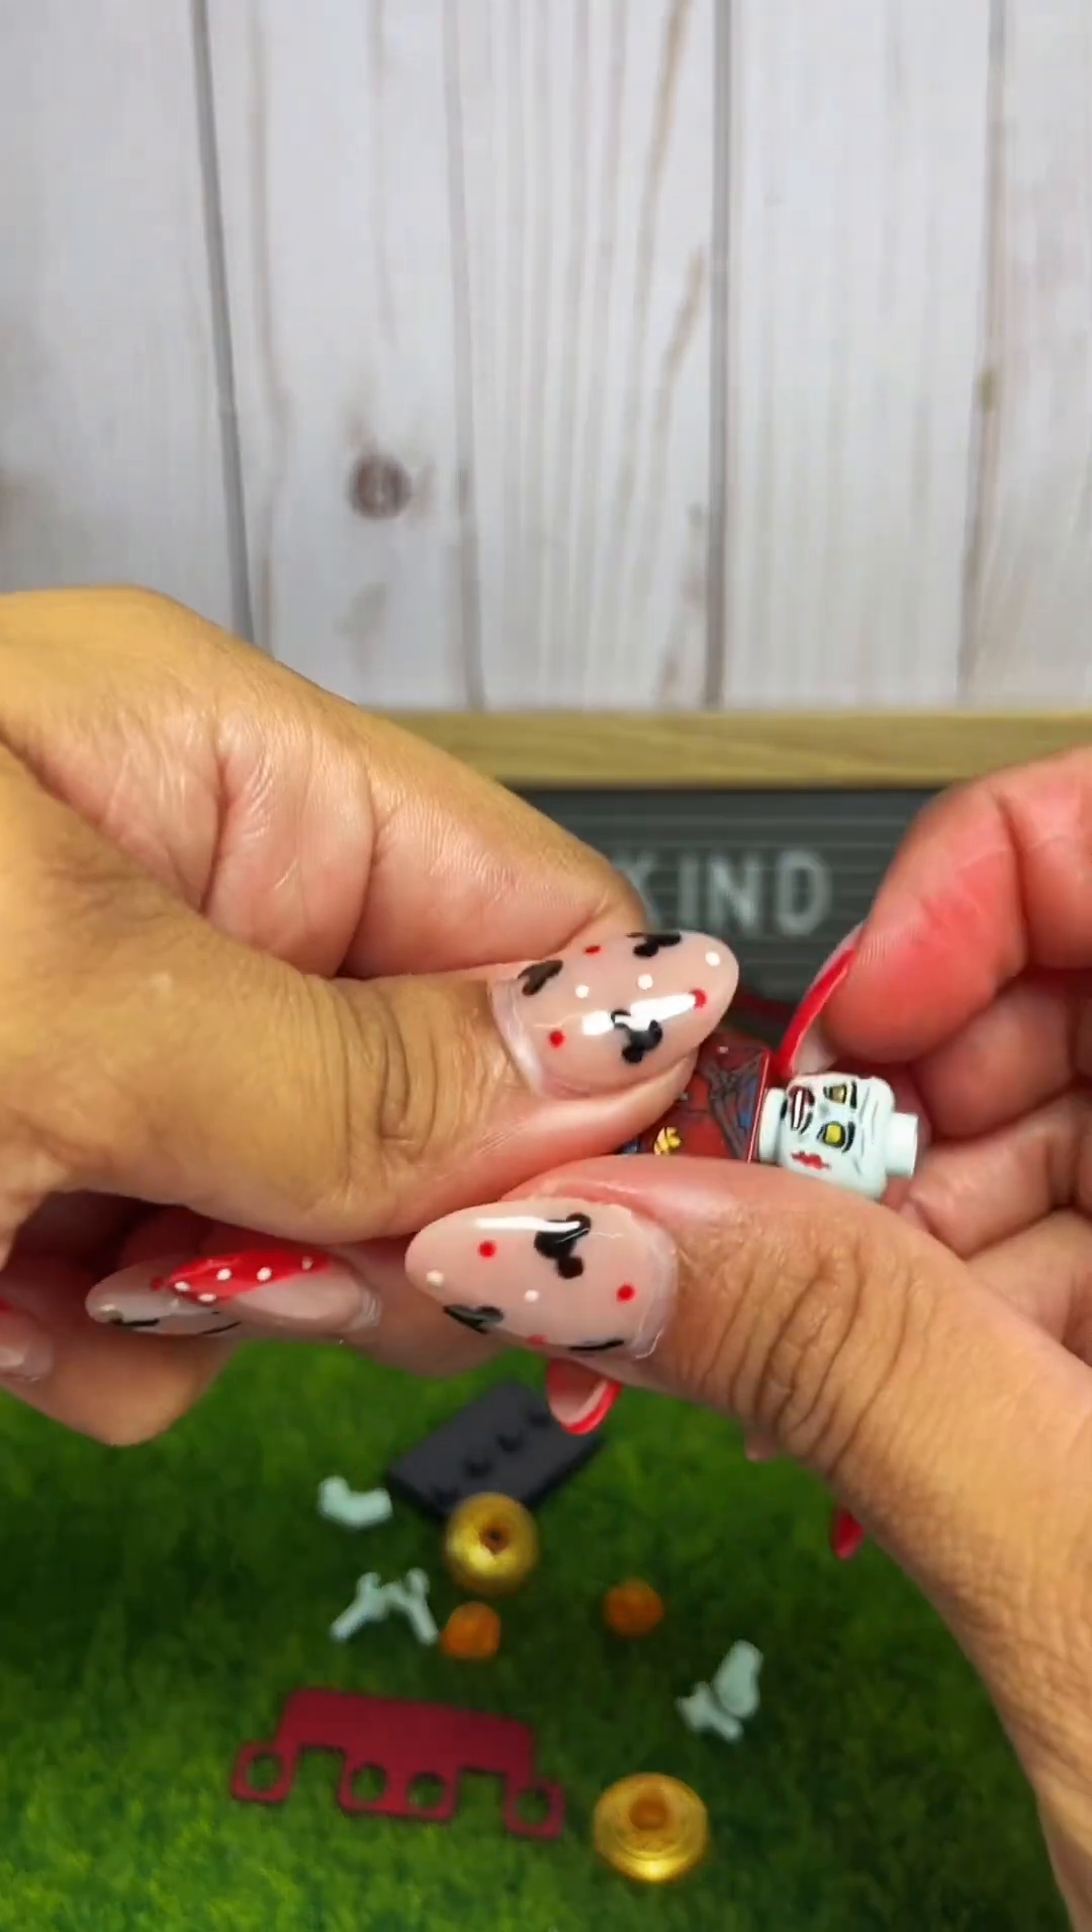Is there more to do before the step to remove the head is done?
Yes.